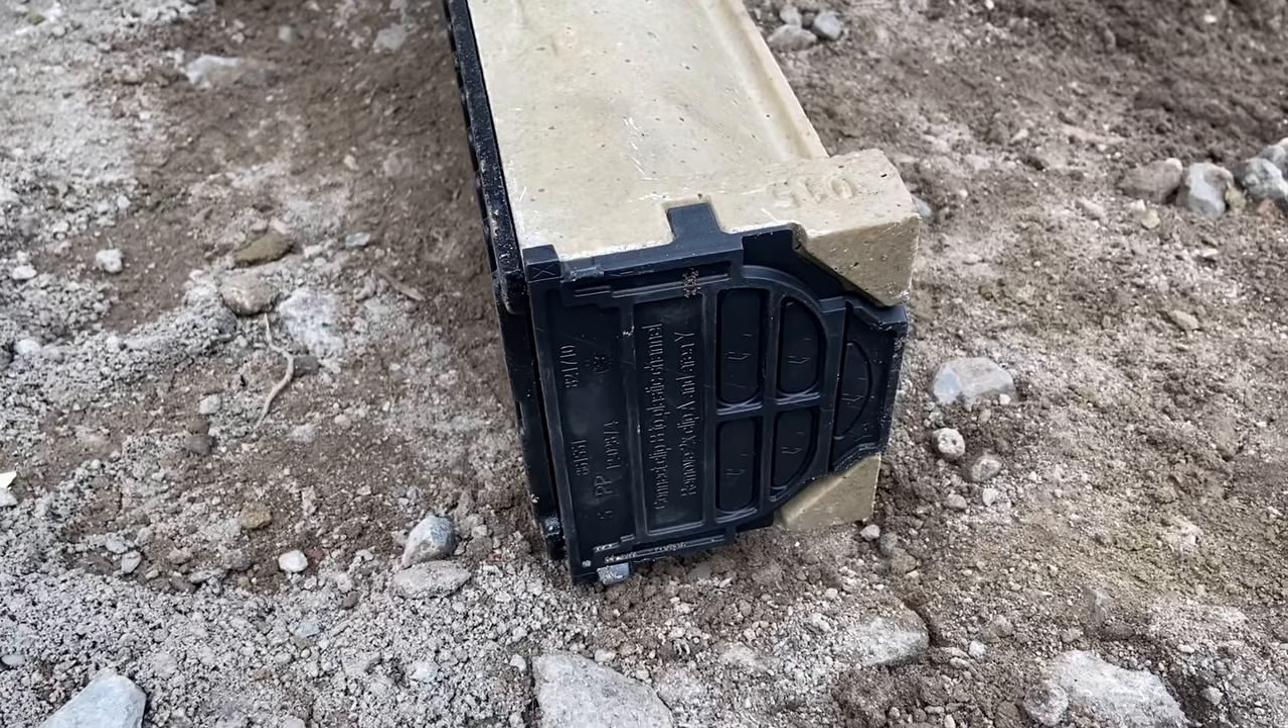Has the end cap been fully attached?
Yes.